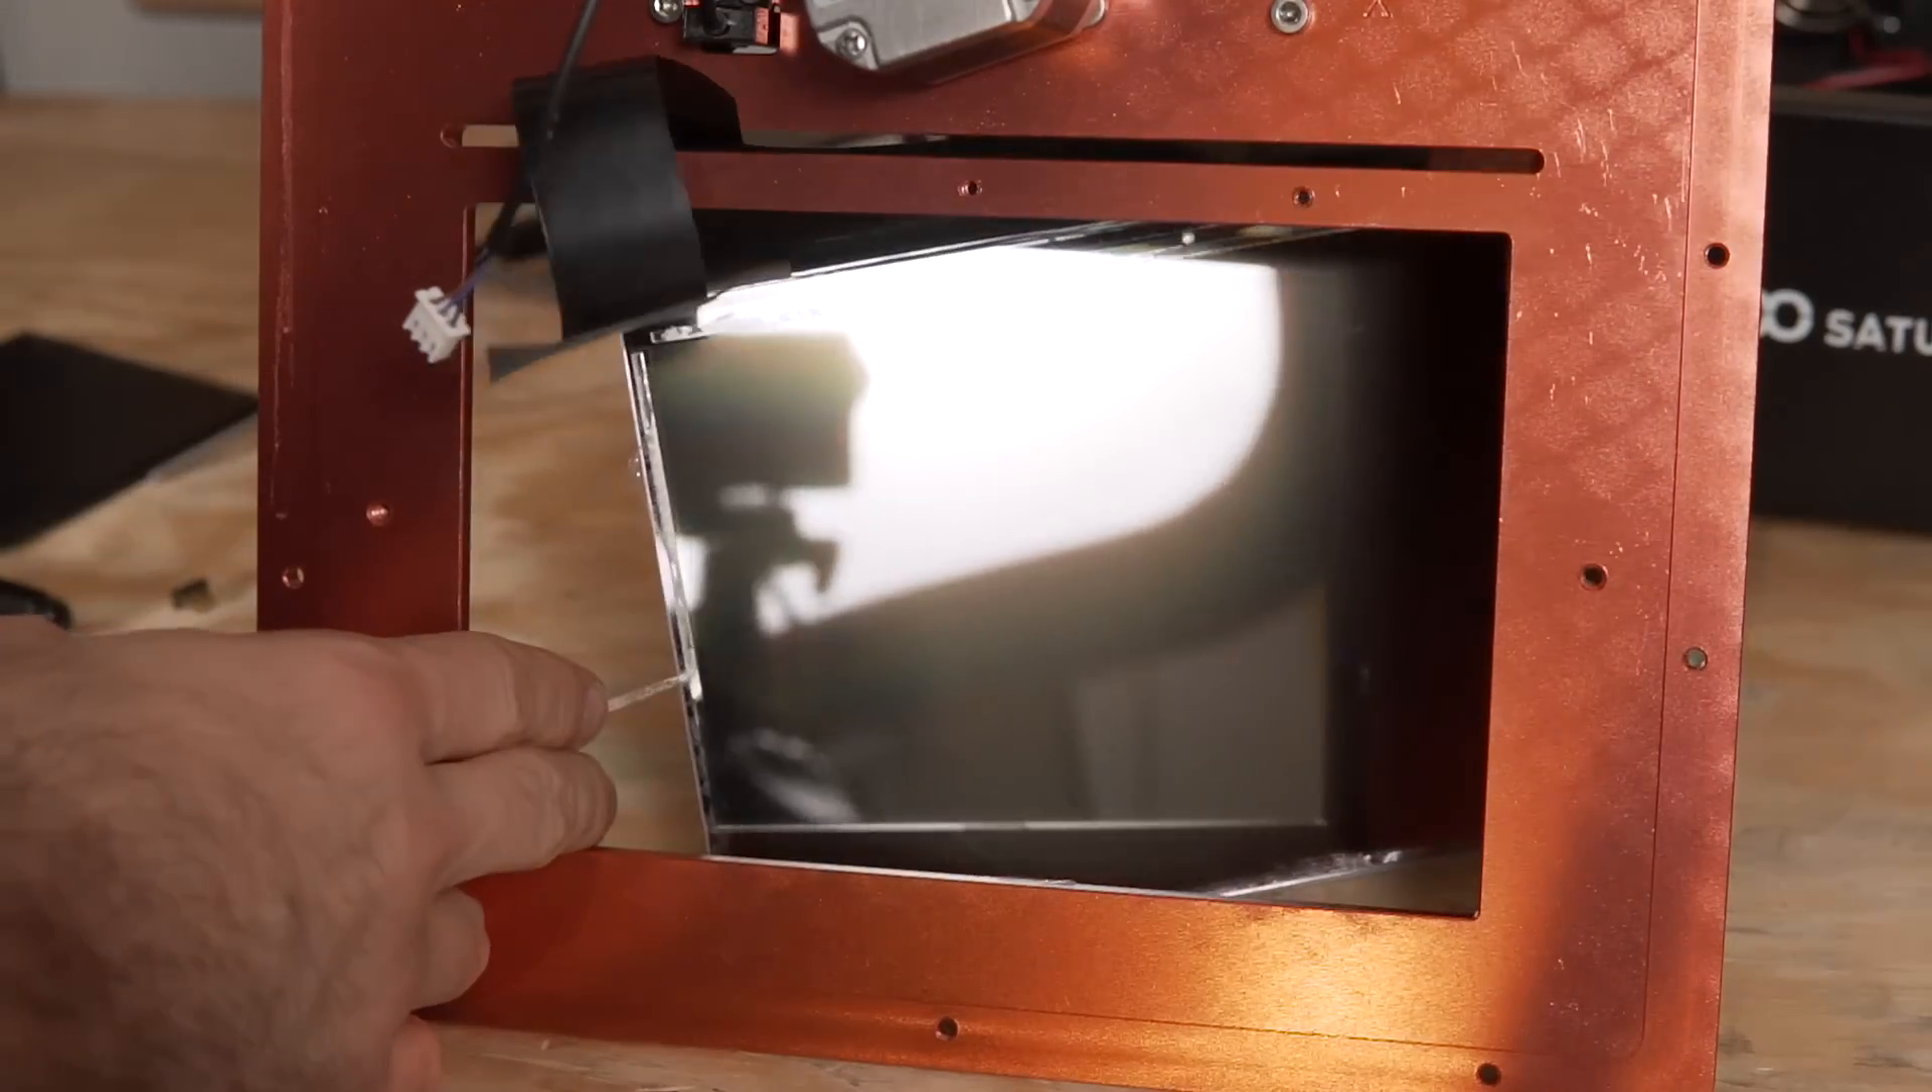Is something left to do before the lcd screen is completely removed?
Yes.